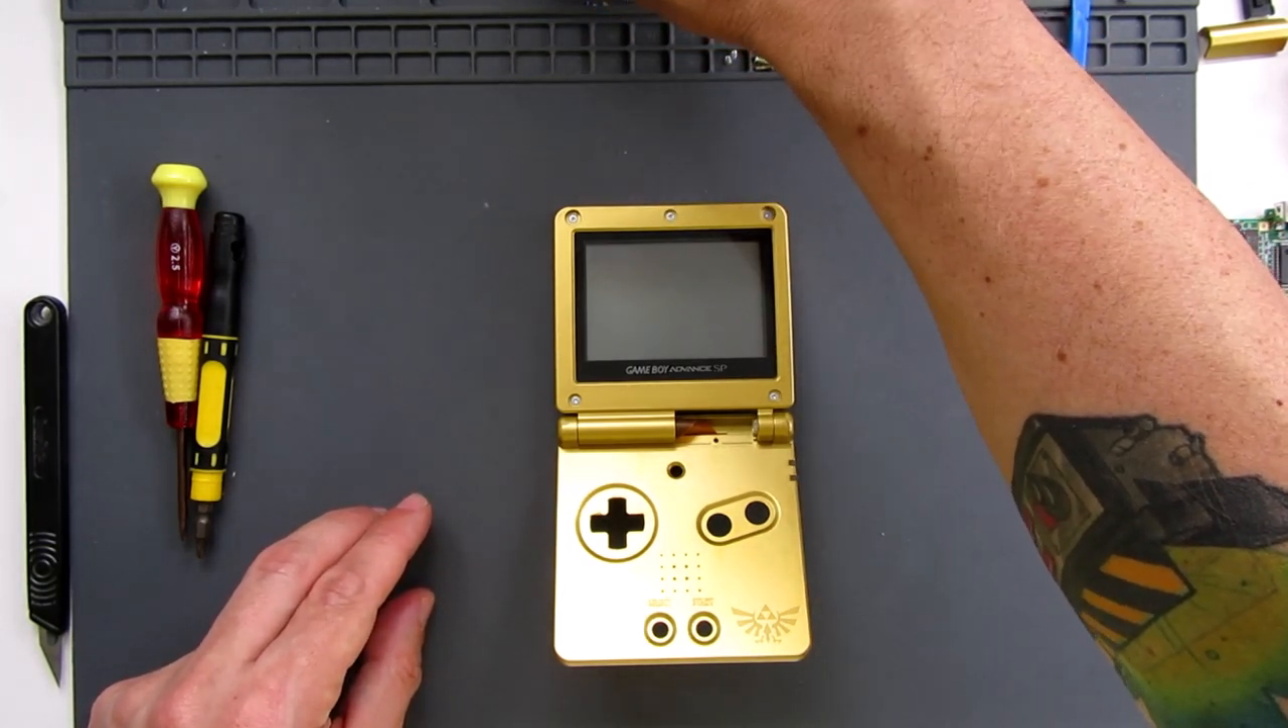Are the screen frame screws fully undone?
No.